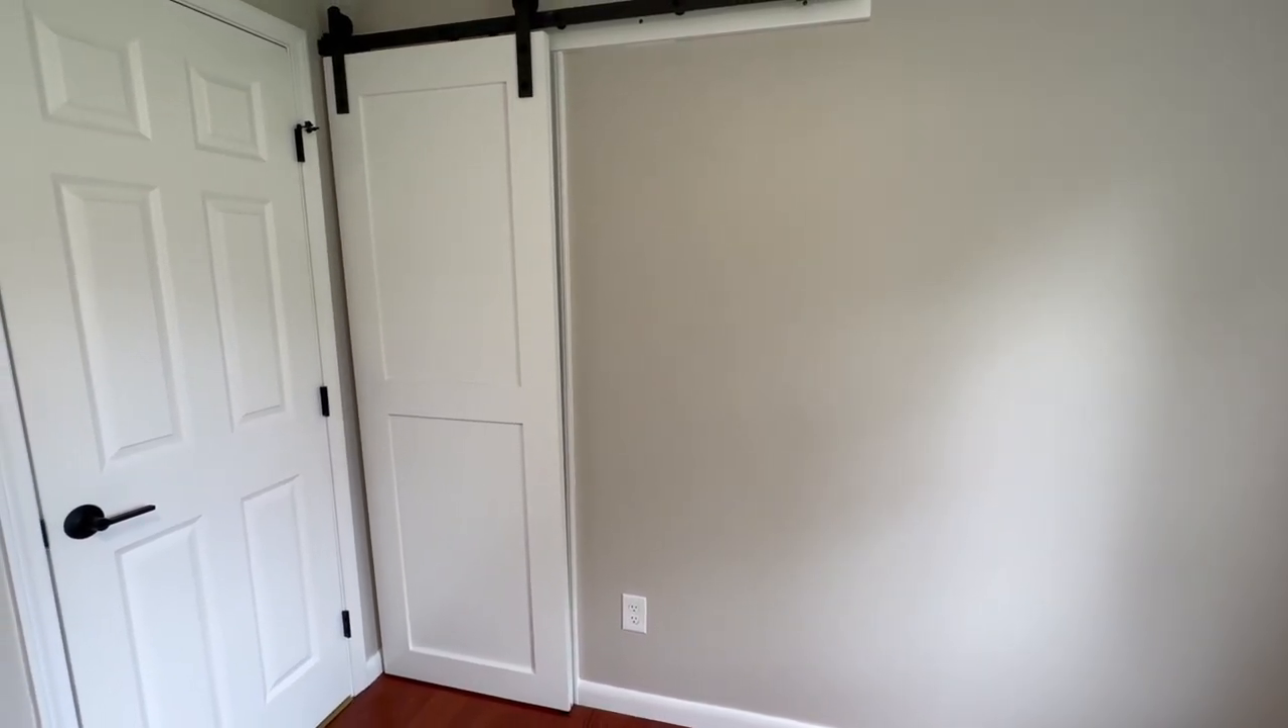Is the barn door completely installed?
Yes.